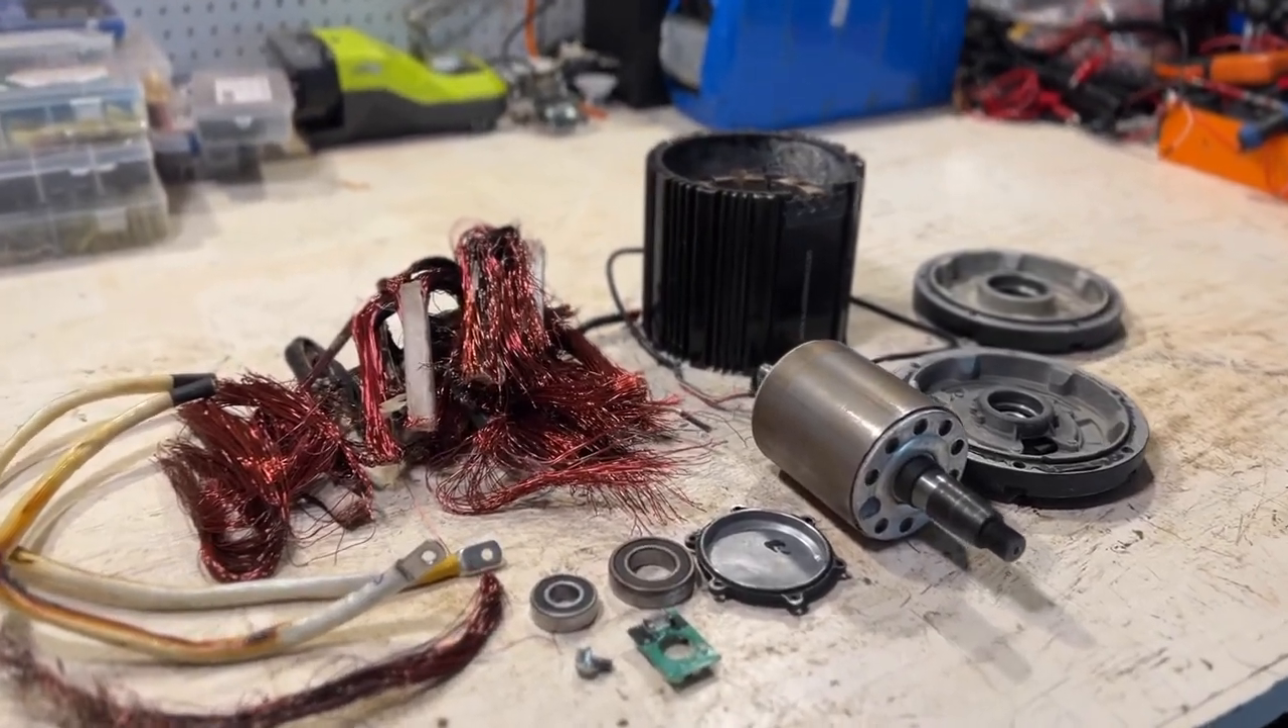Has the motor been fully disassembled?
Yes.